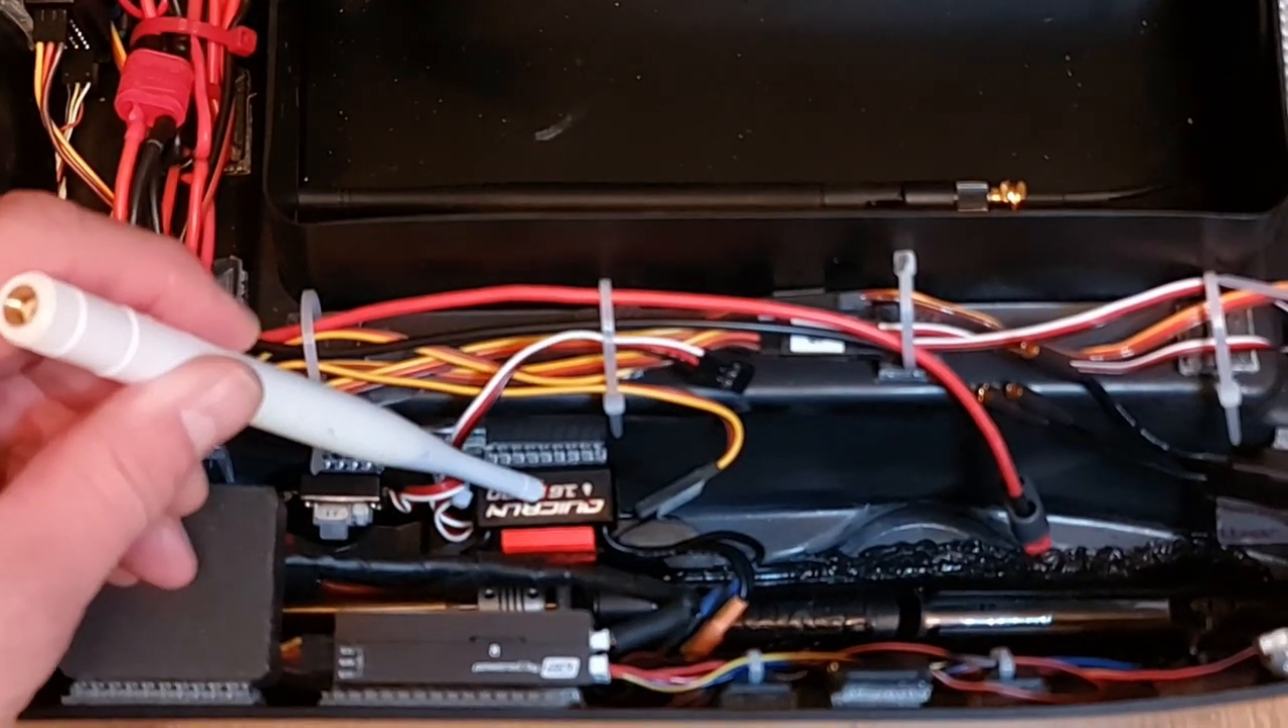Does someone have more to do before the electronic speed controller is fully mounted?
No.